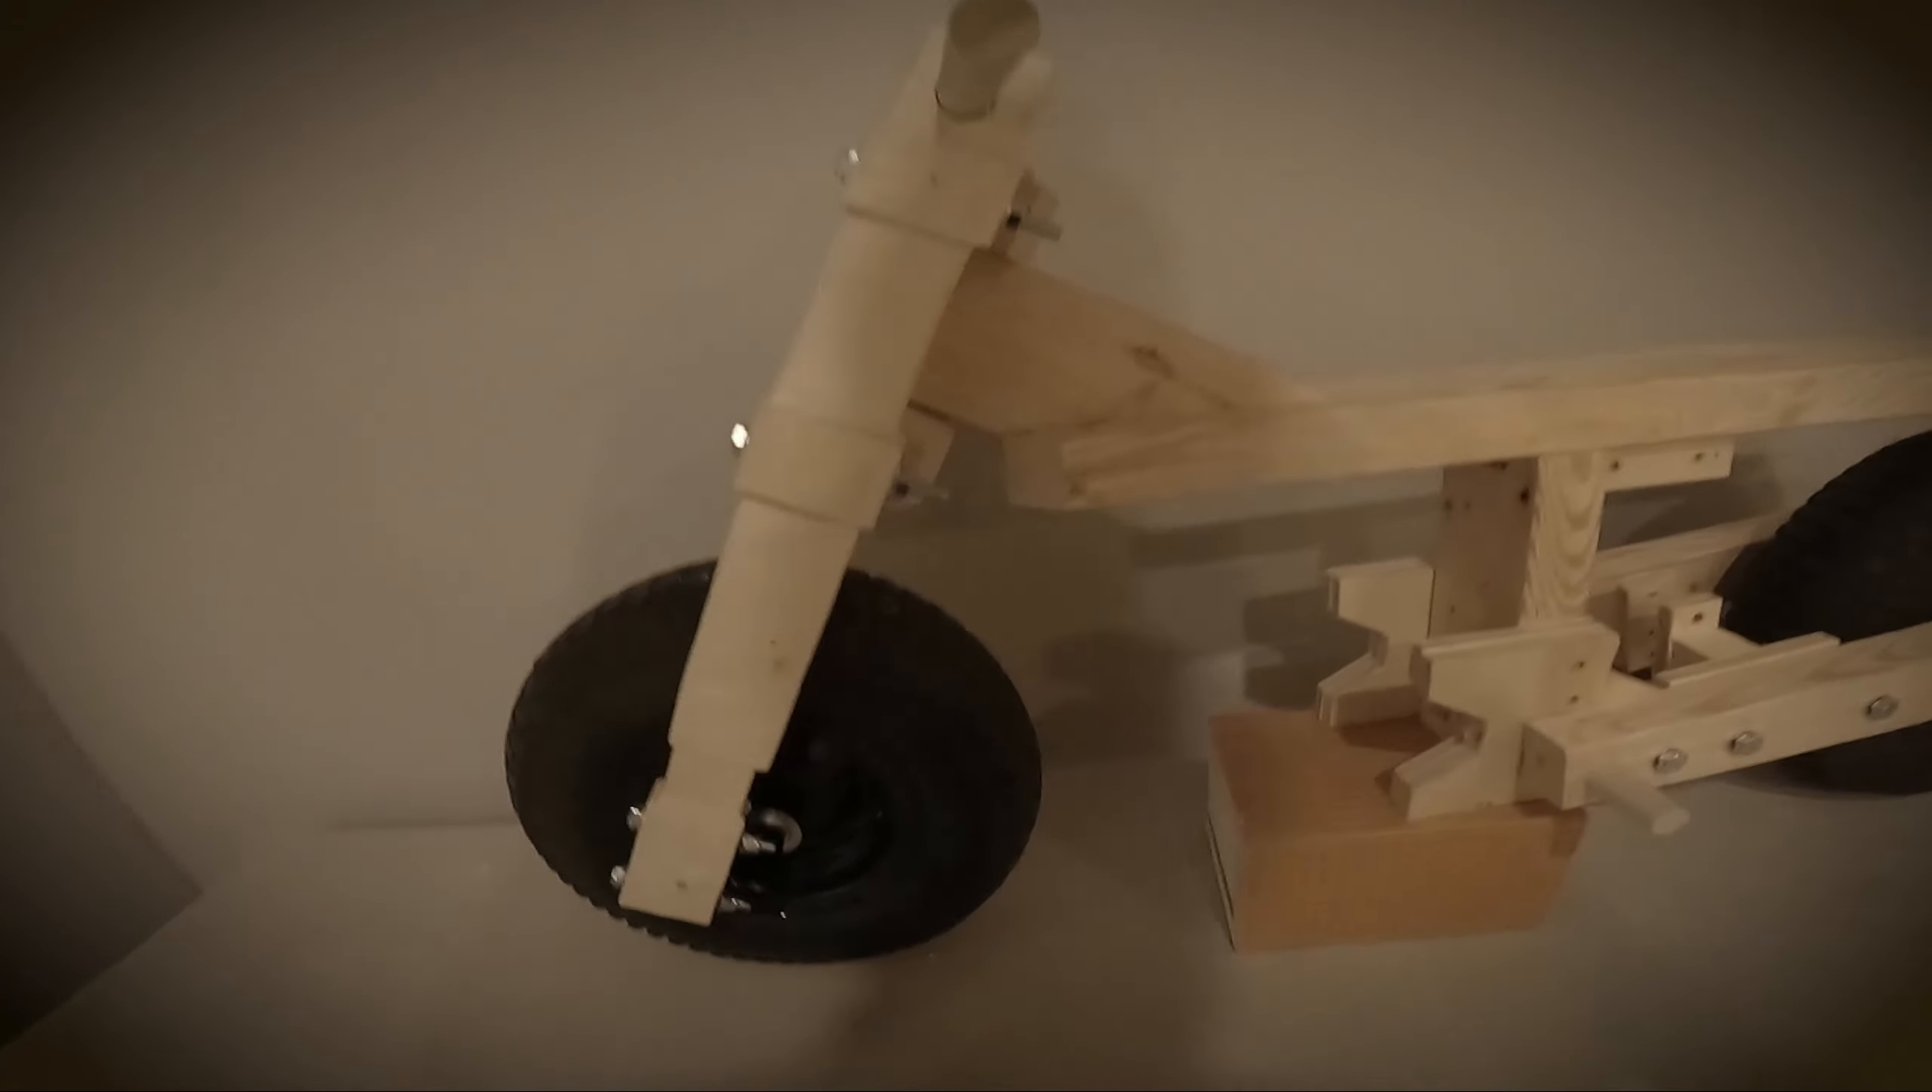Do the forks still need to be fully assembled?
No.